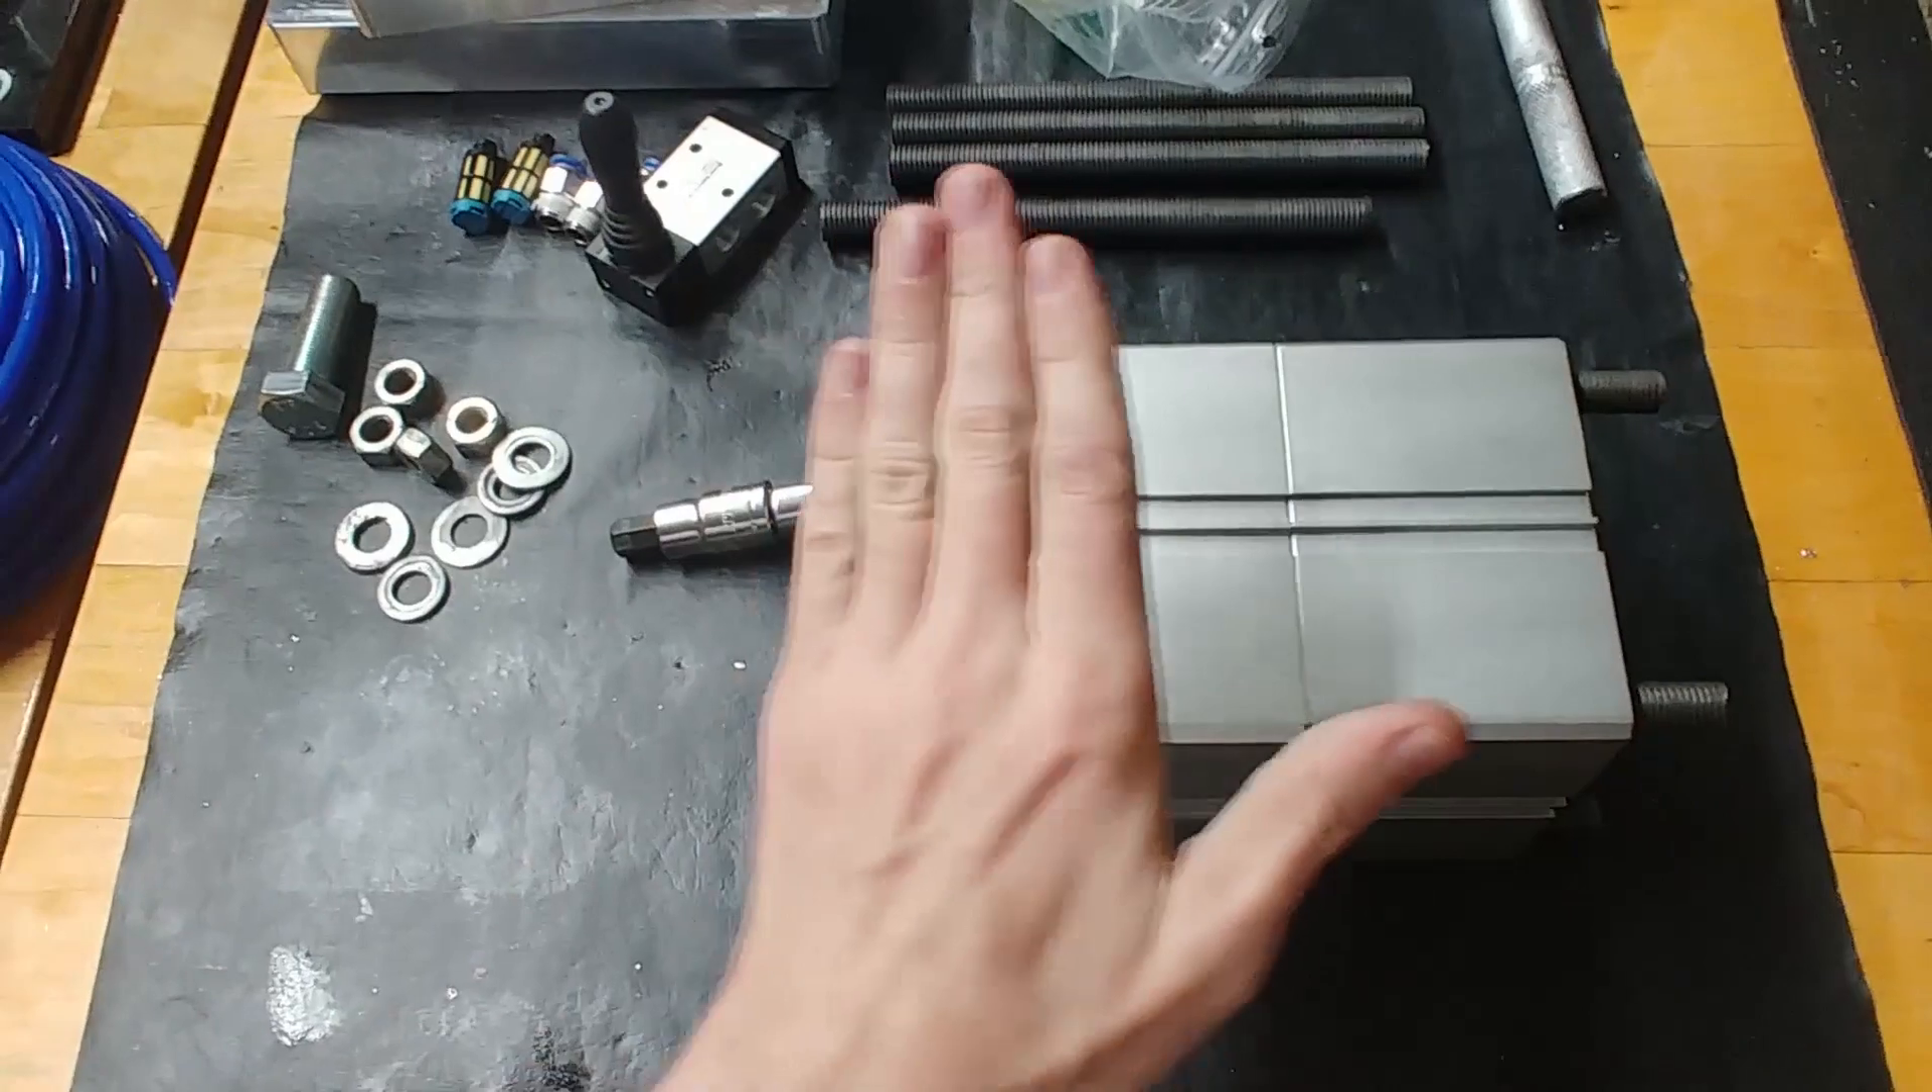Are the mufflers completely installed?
No.